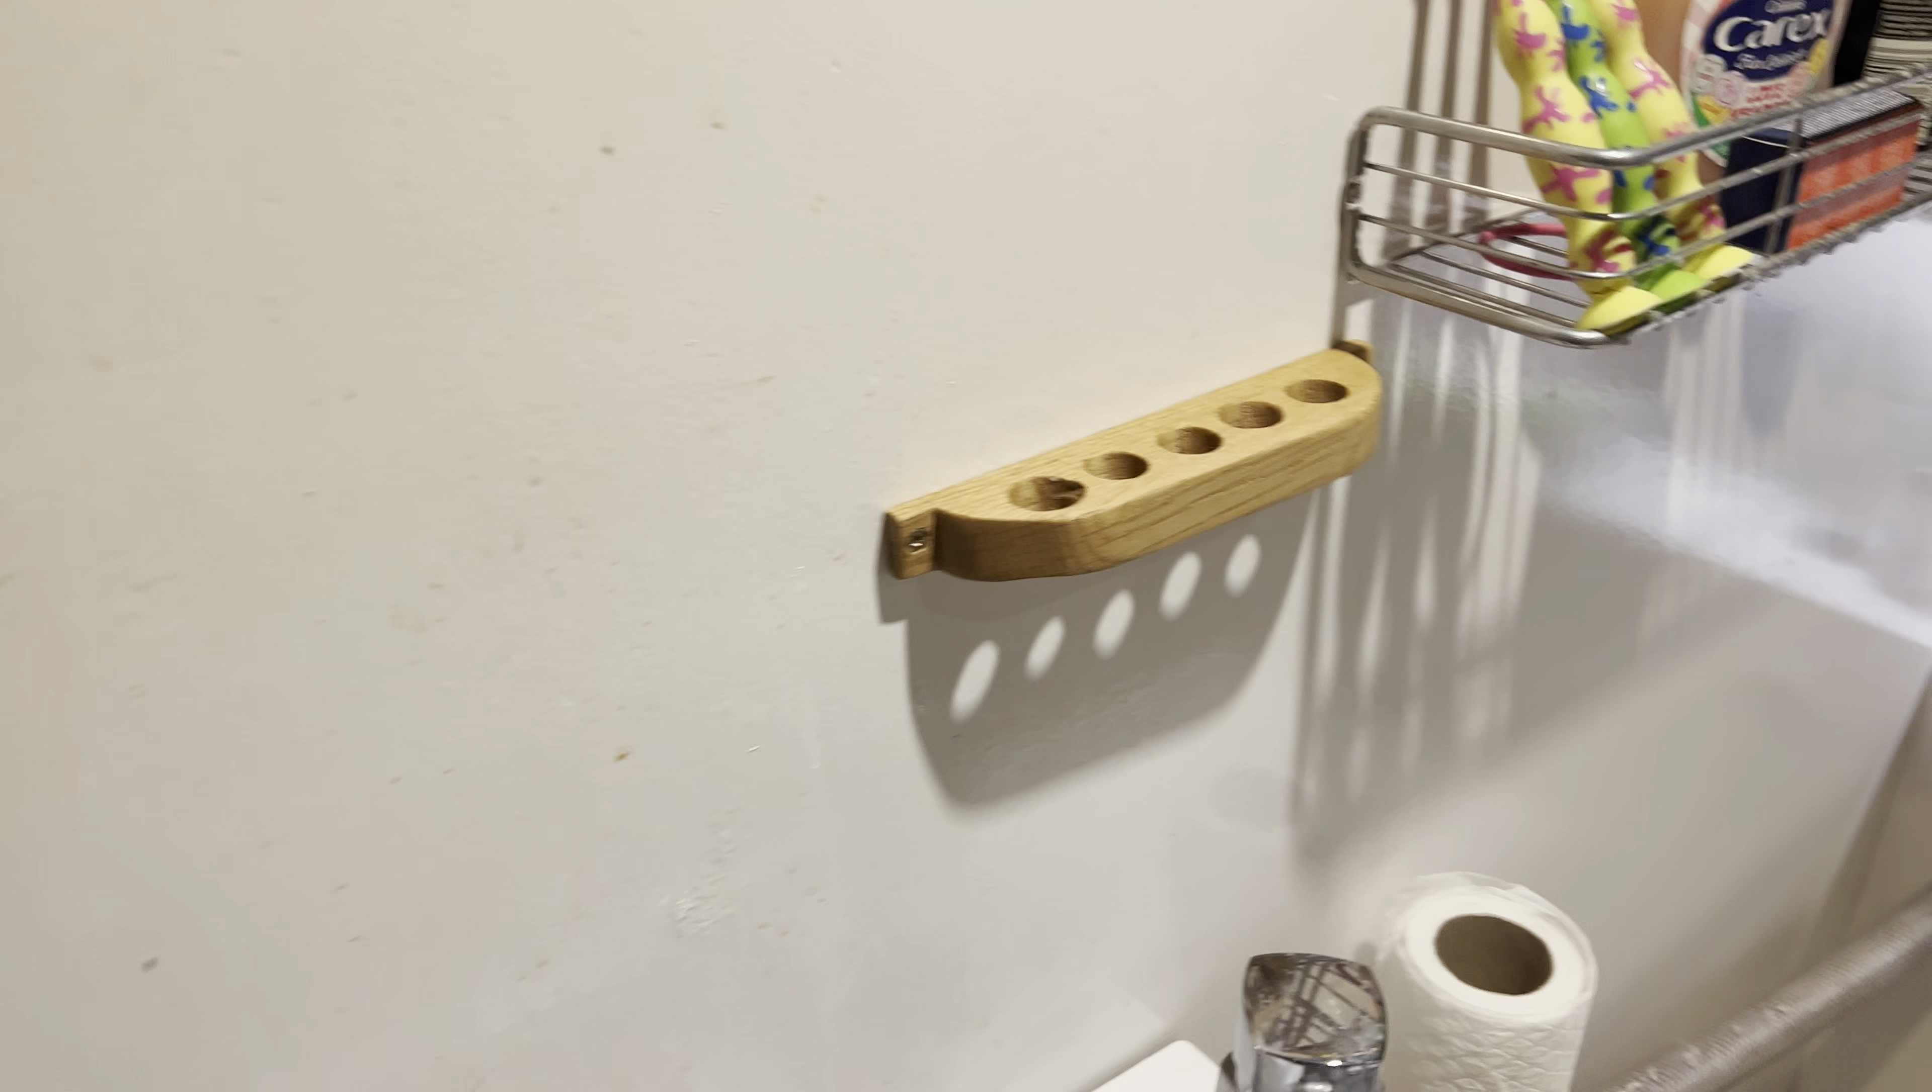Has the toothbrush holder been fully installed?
Yes.